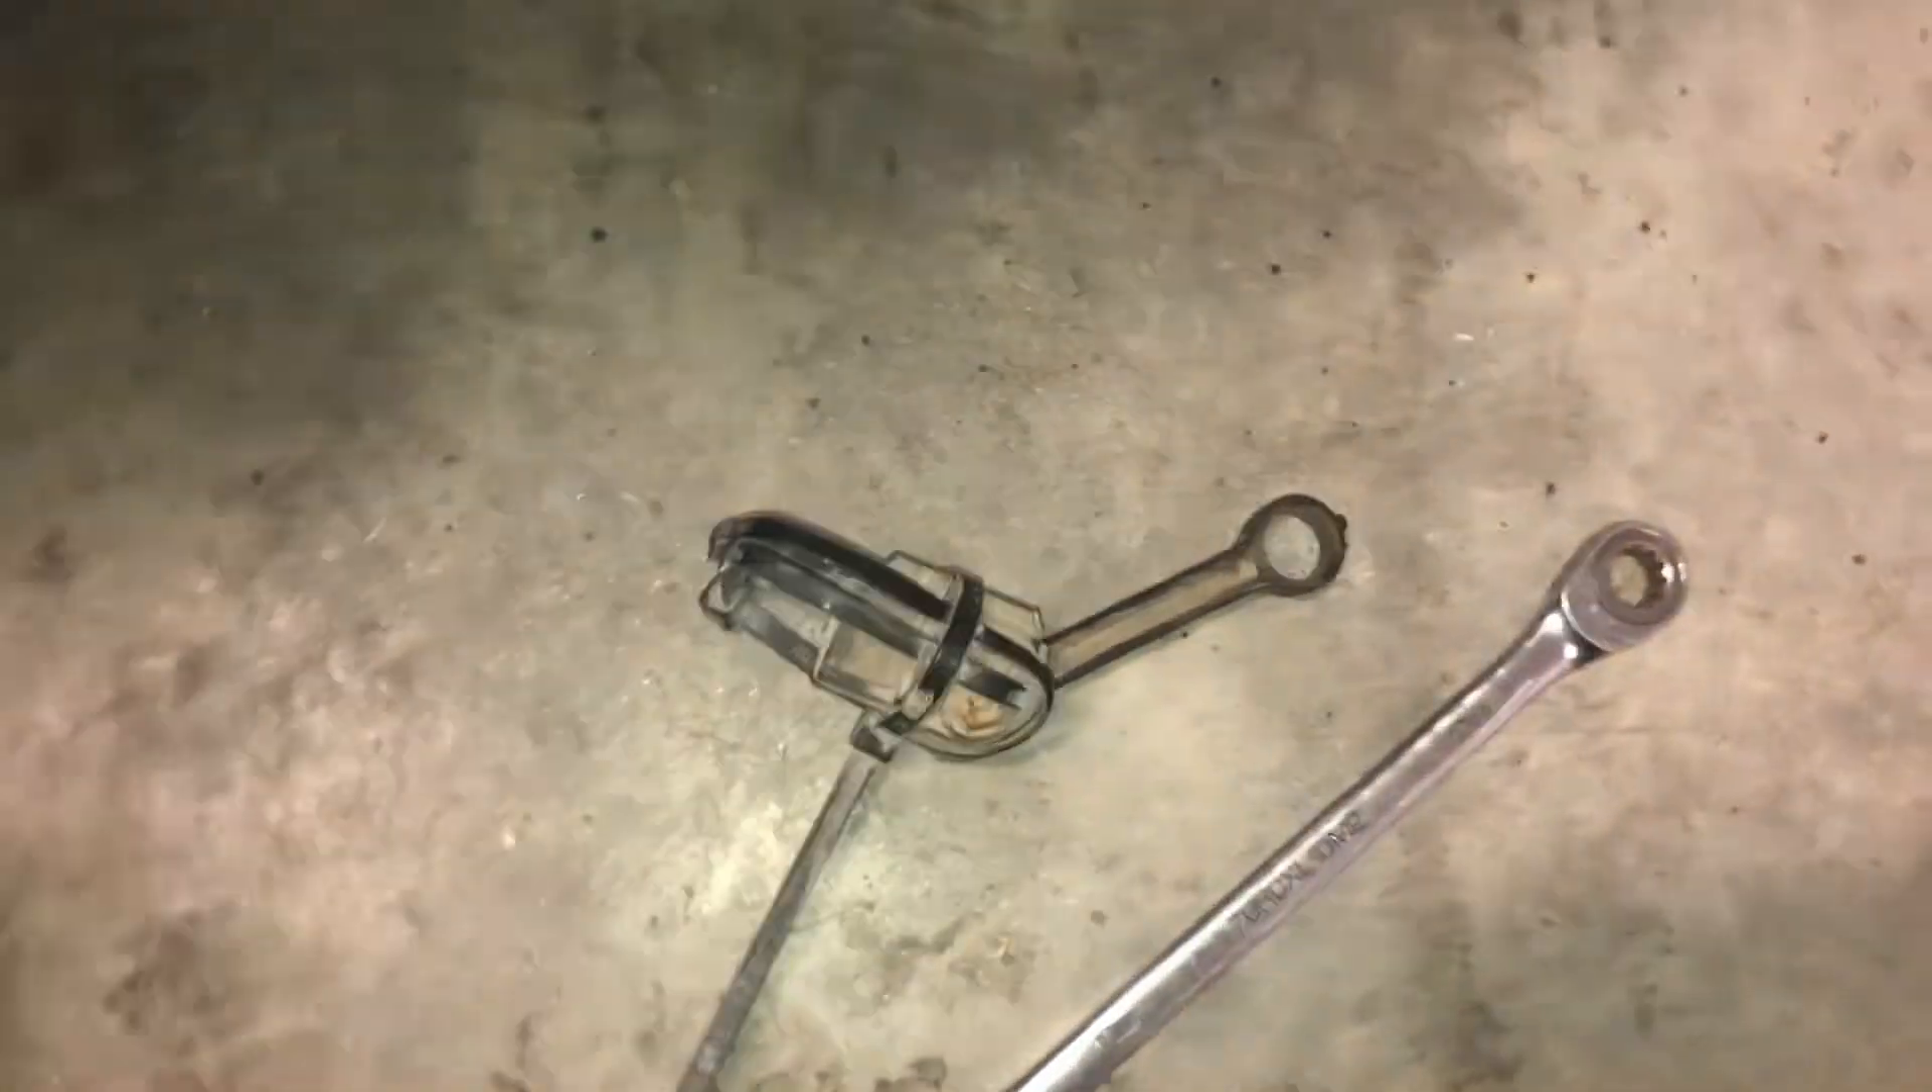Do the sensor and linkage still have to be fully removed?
No.